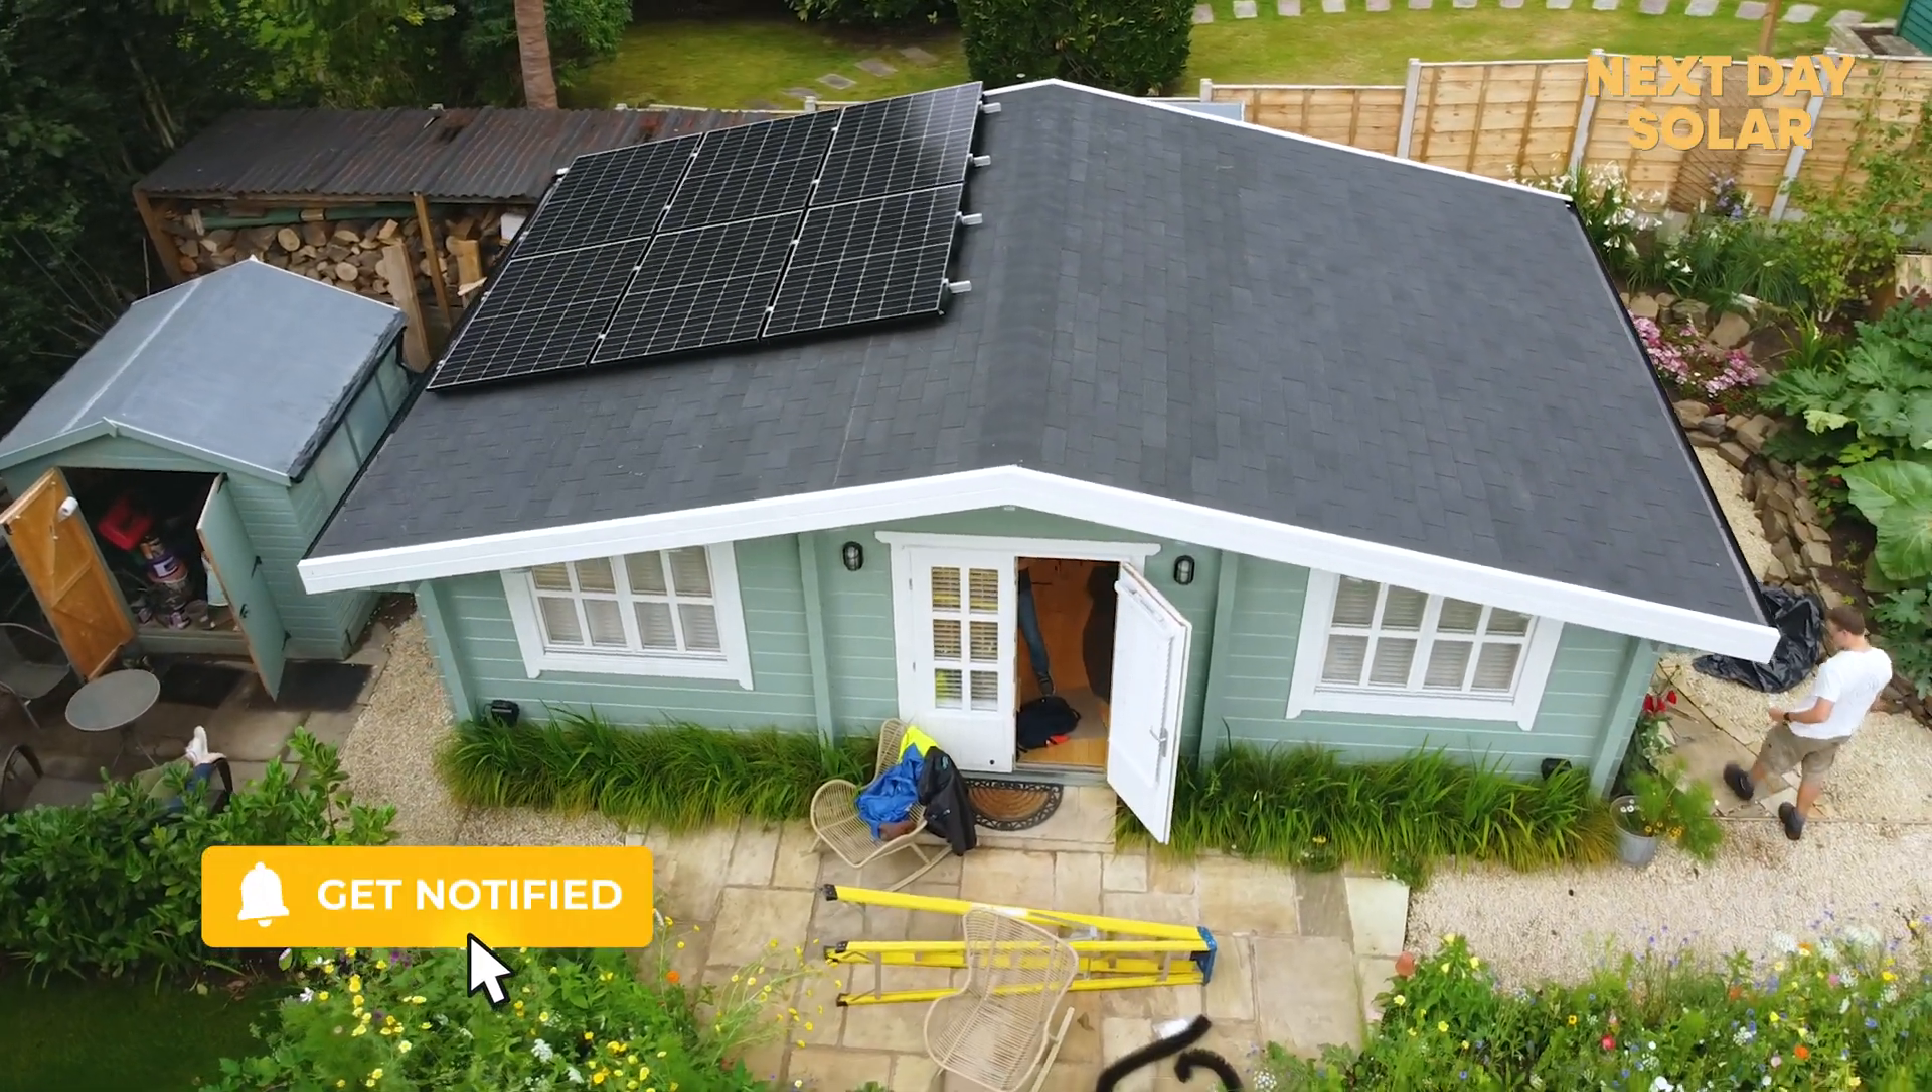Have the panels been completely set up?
Yes.